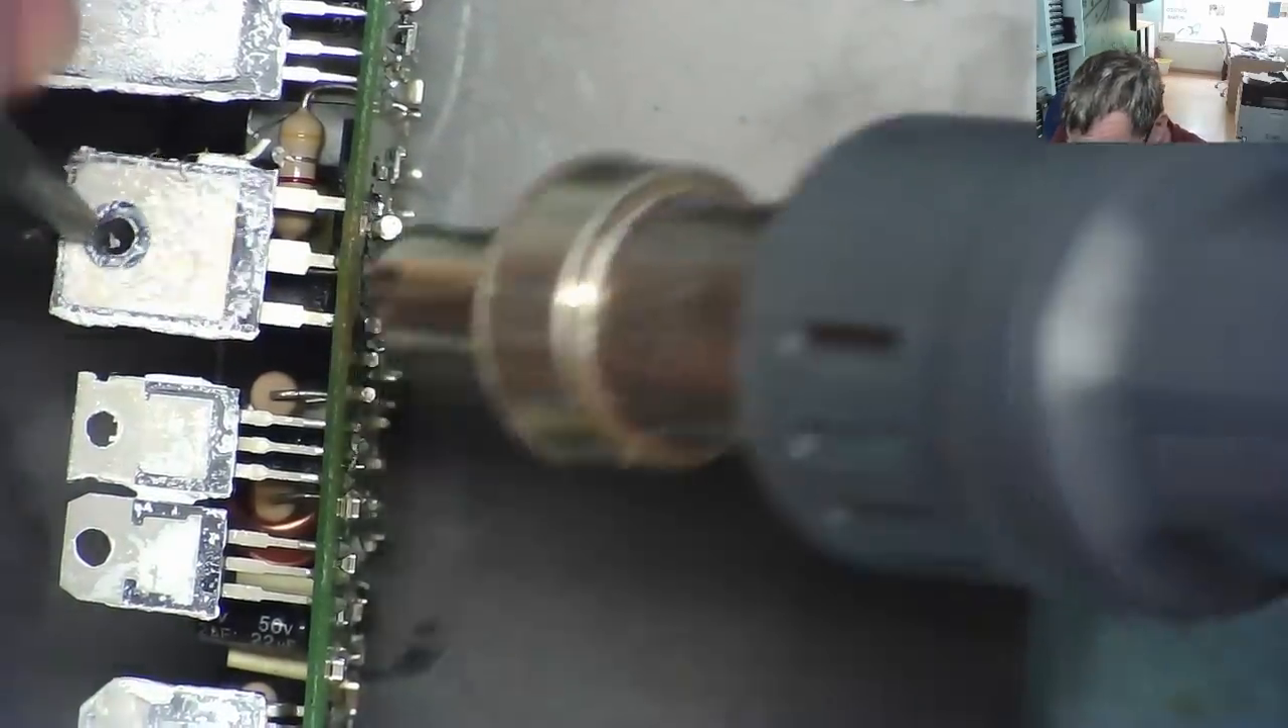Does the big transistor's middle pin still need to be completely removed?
Yes.